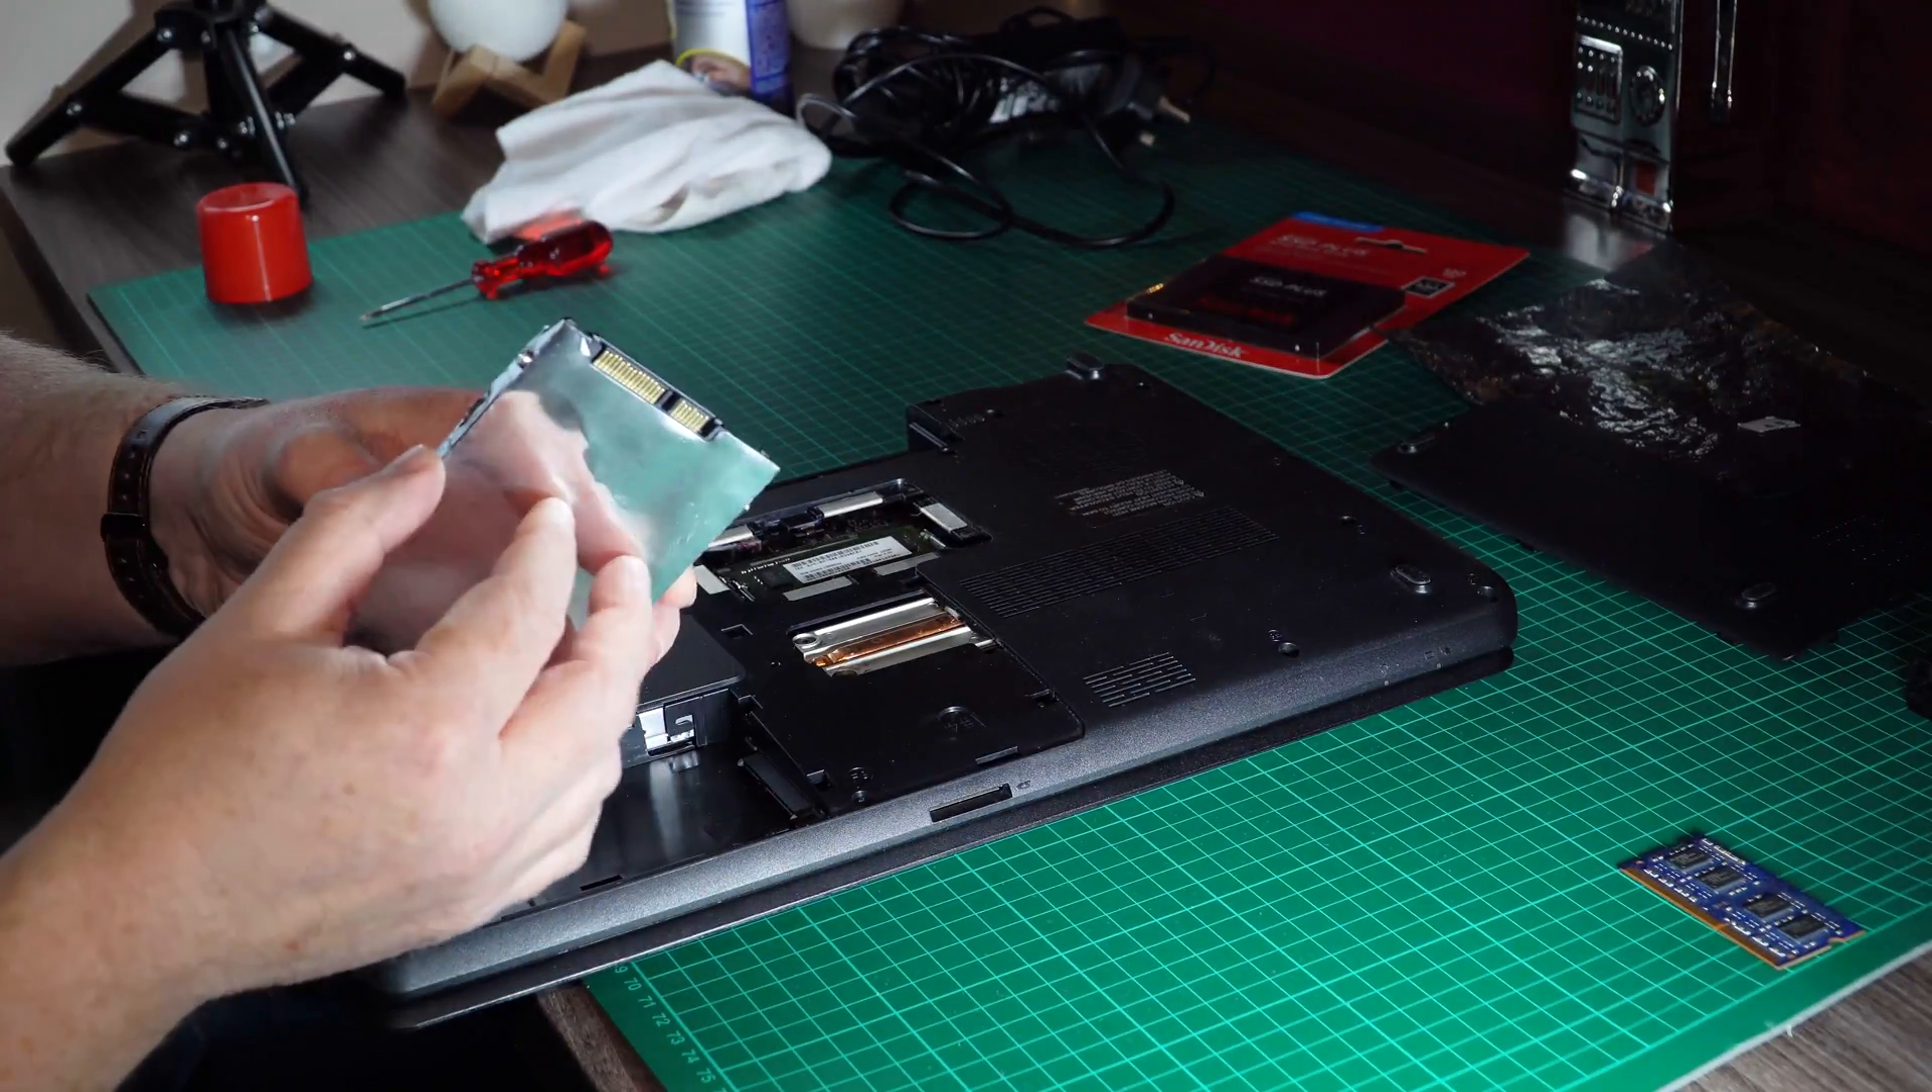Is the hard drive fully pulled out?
Yes.